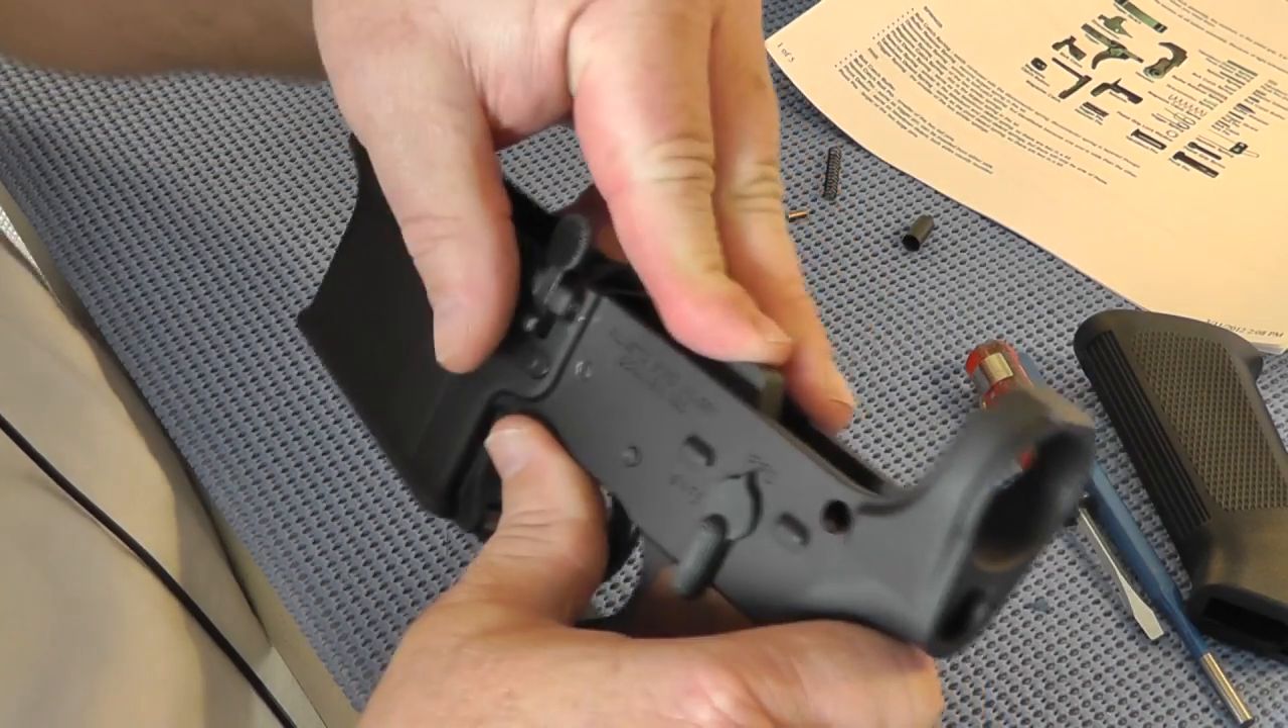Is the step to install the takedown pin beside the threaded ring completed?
No.